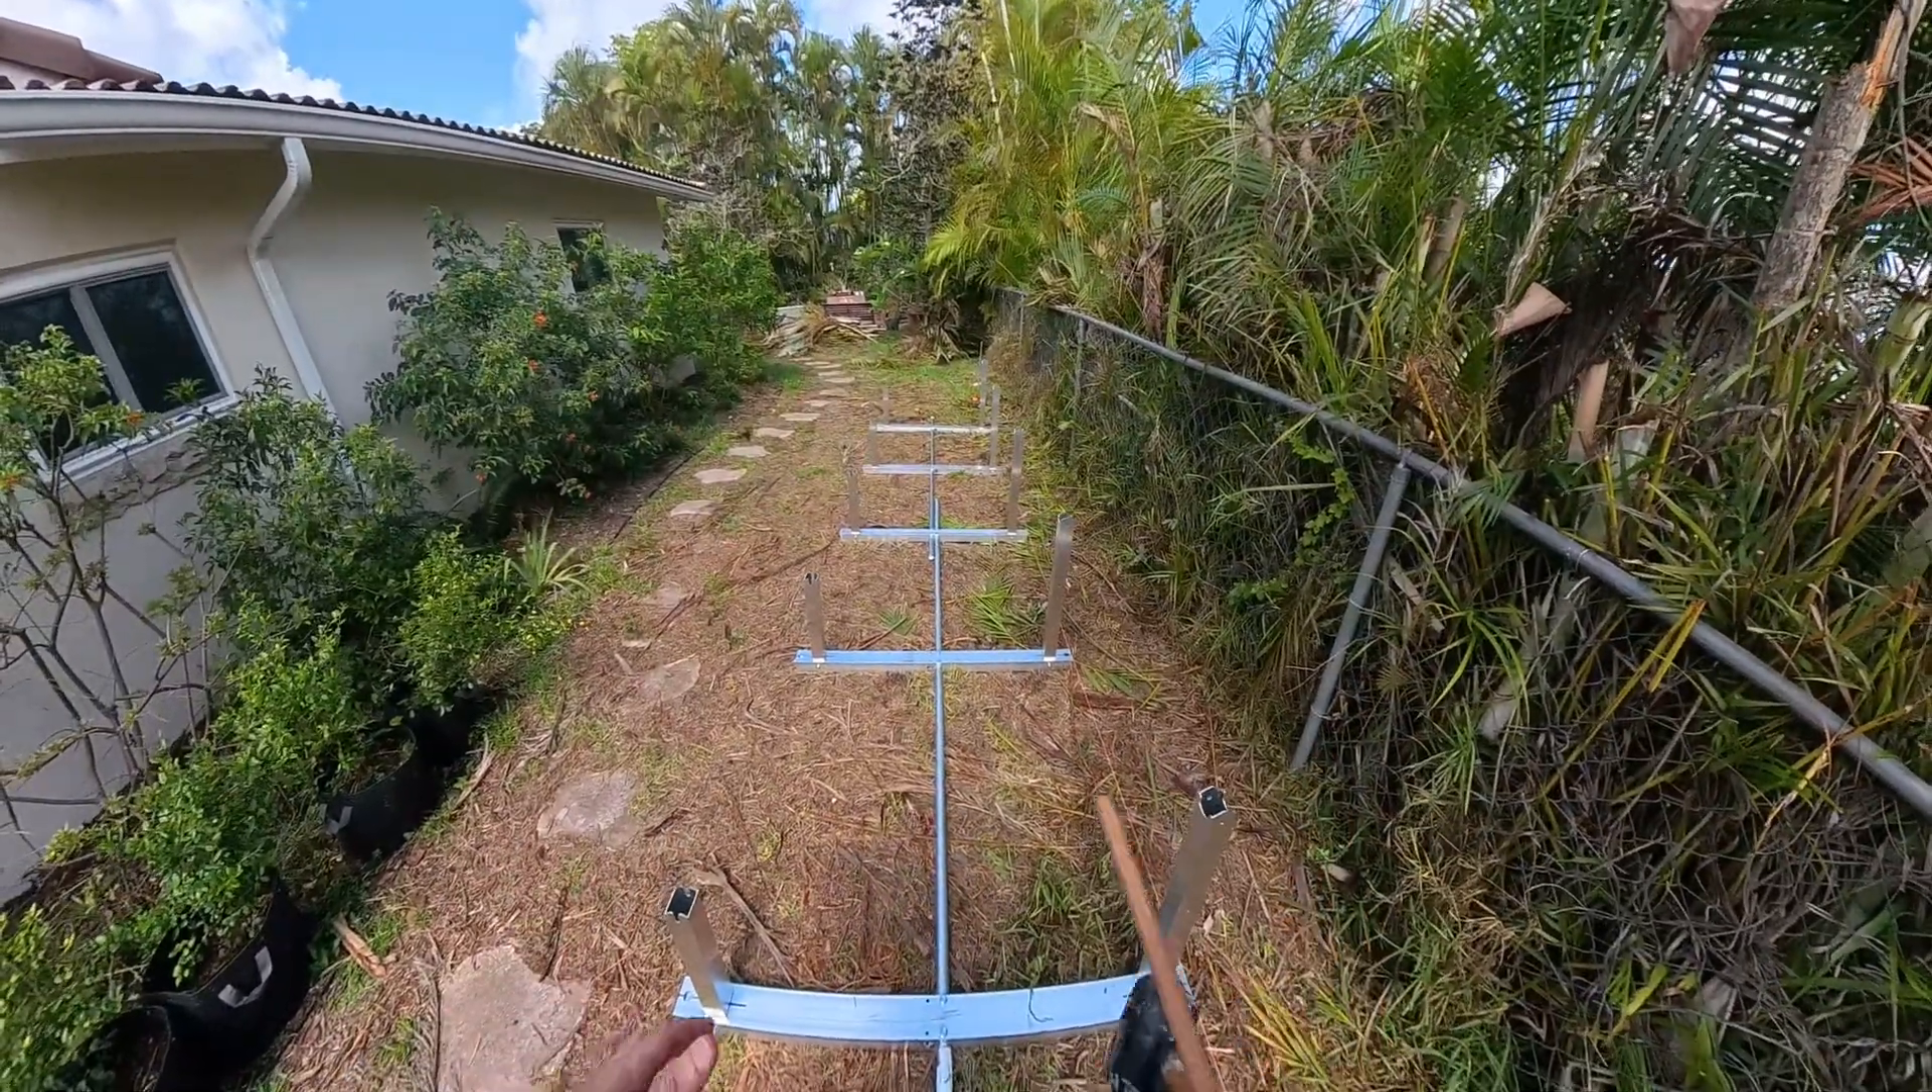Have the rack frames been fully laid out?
Yes.